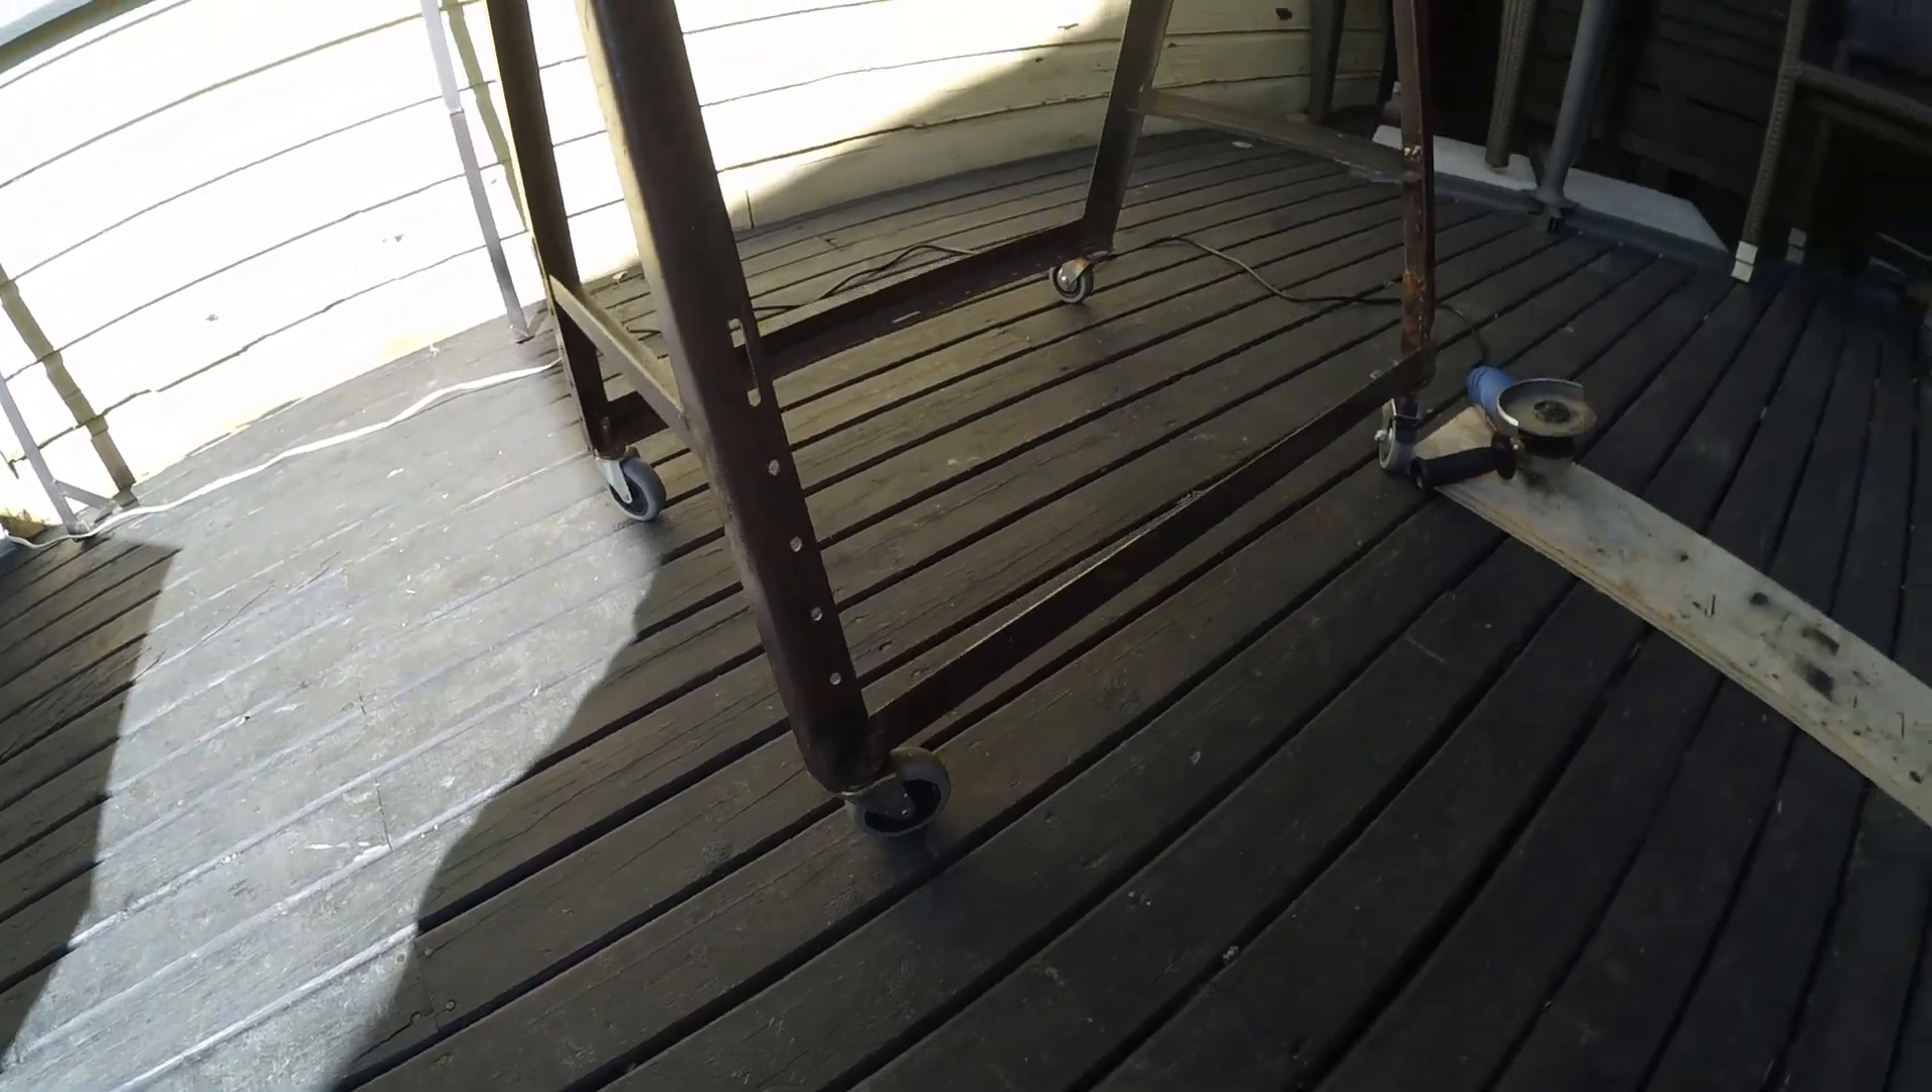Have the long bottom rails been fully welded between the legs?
Yes.